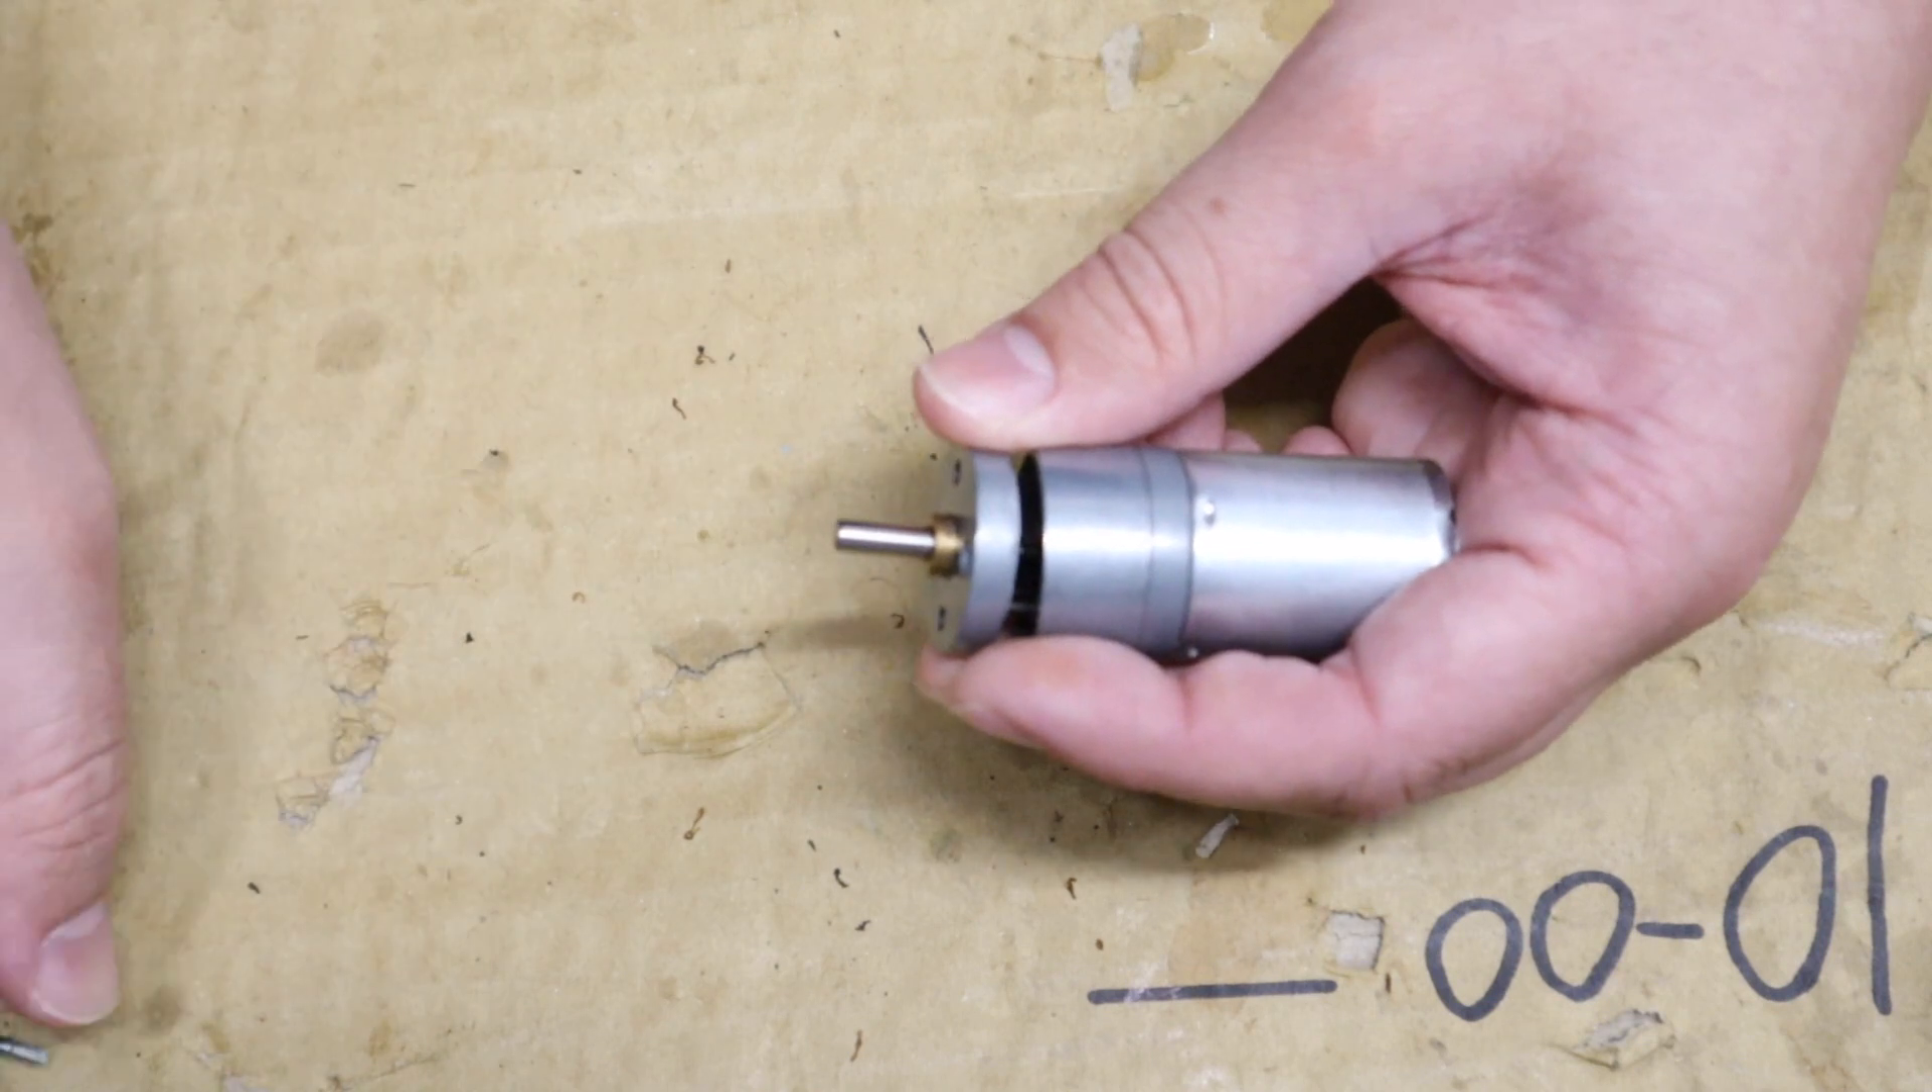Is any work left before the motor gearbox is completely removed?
Yes.